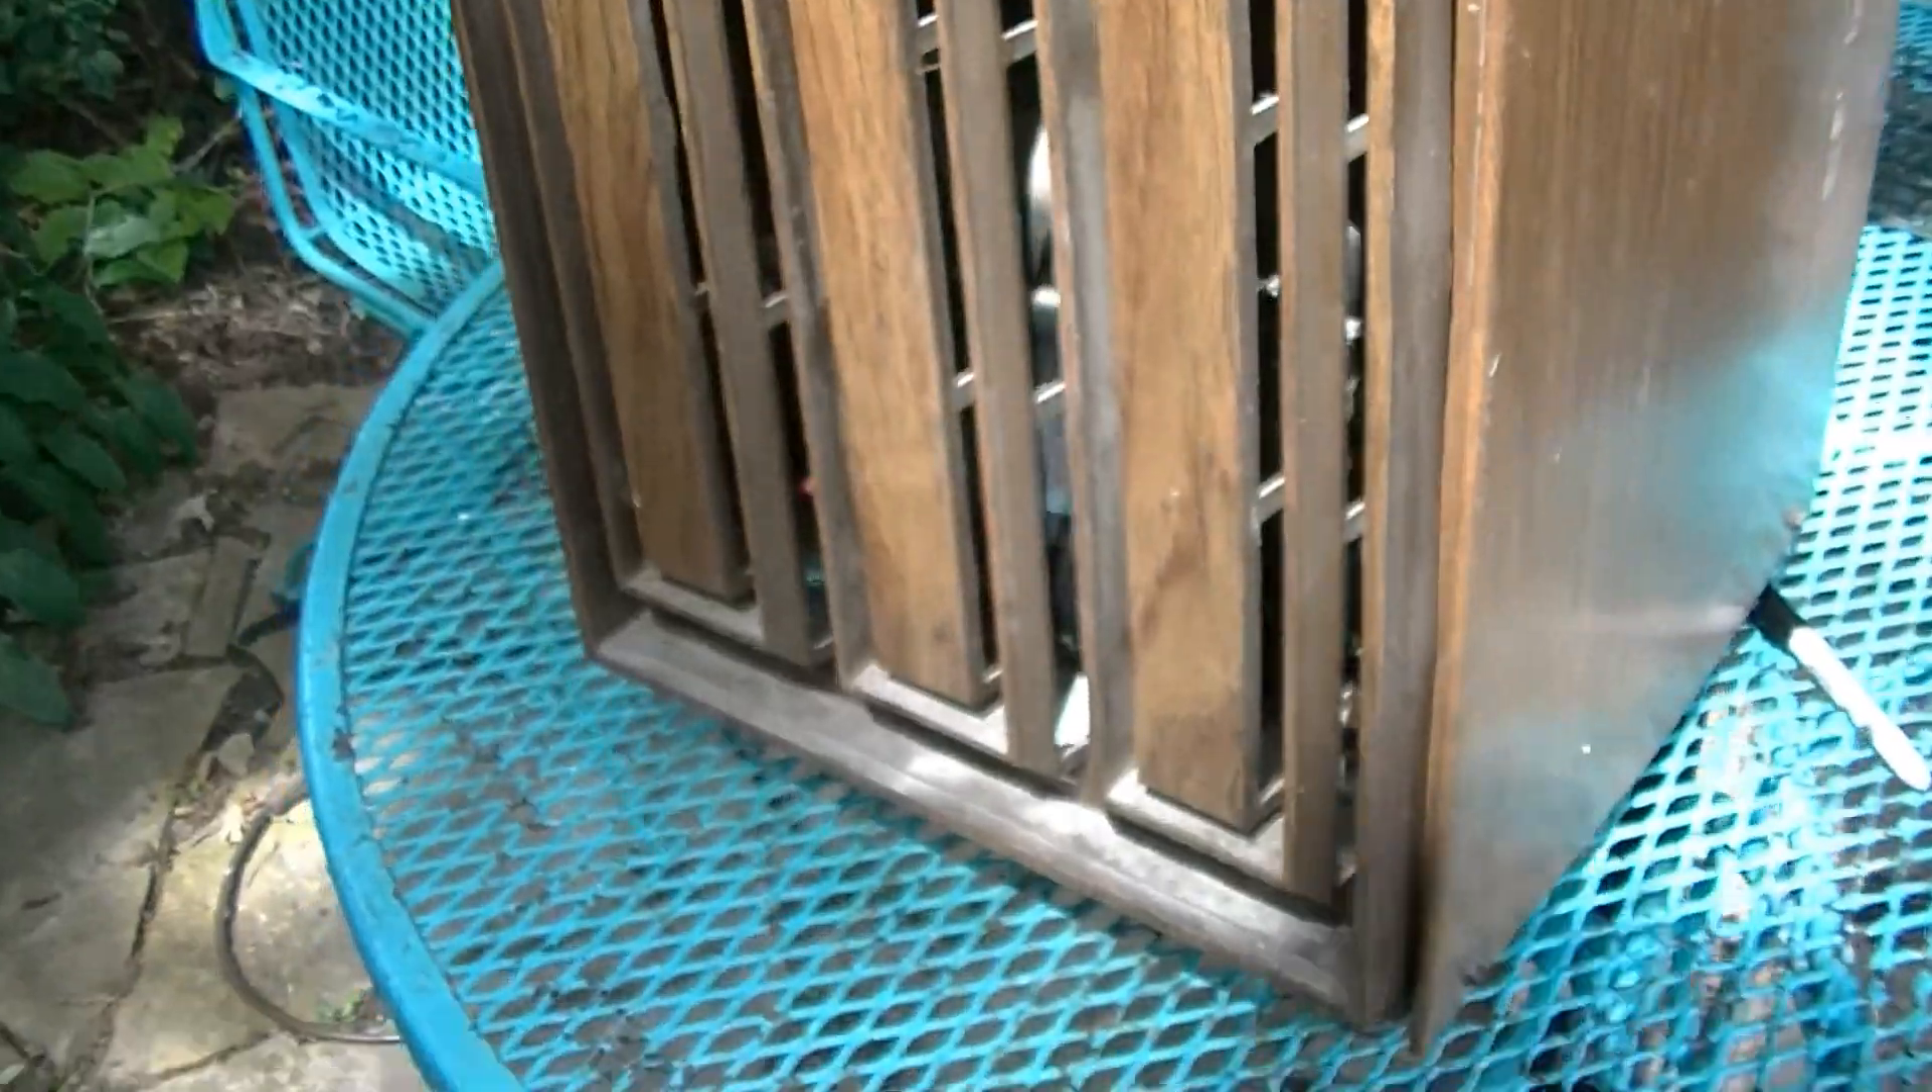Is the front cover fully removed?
No.